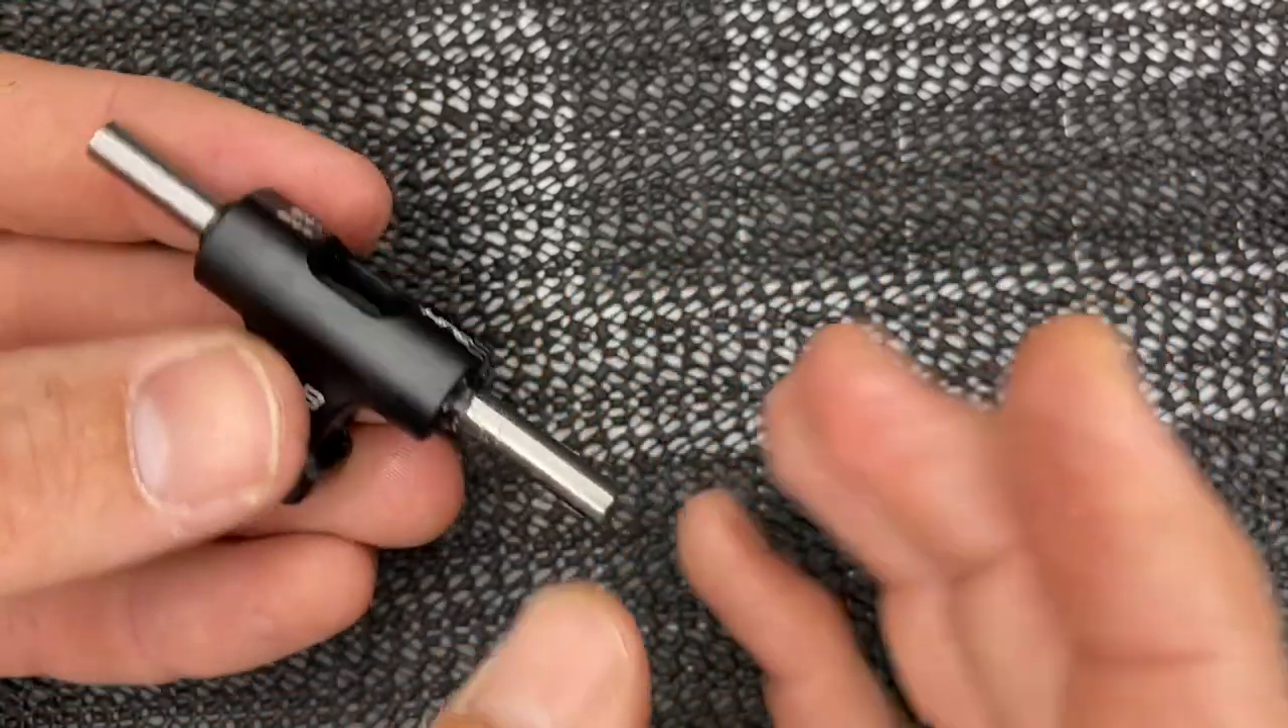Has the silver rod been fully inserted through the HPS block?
Yes.